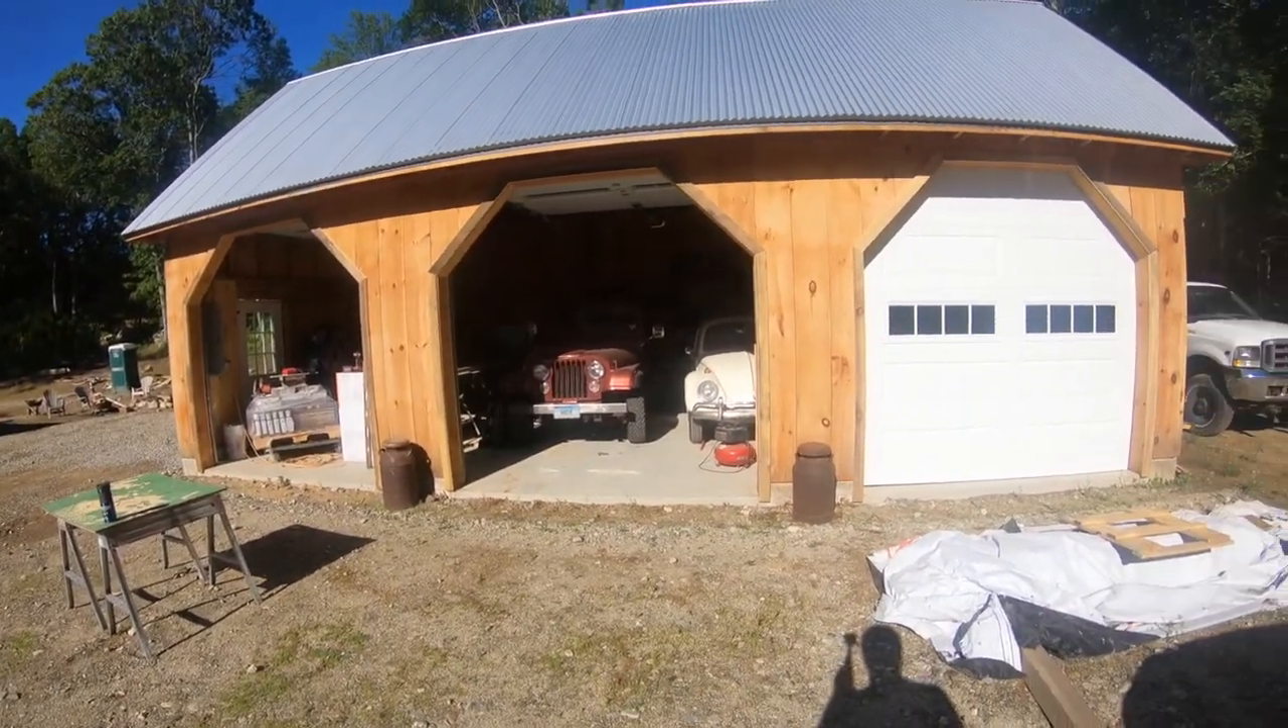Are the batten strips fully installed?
No.